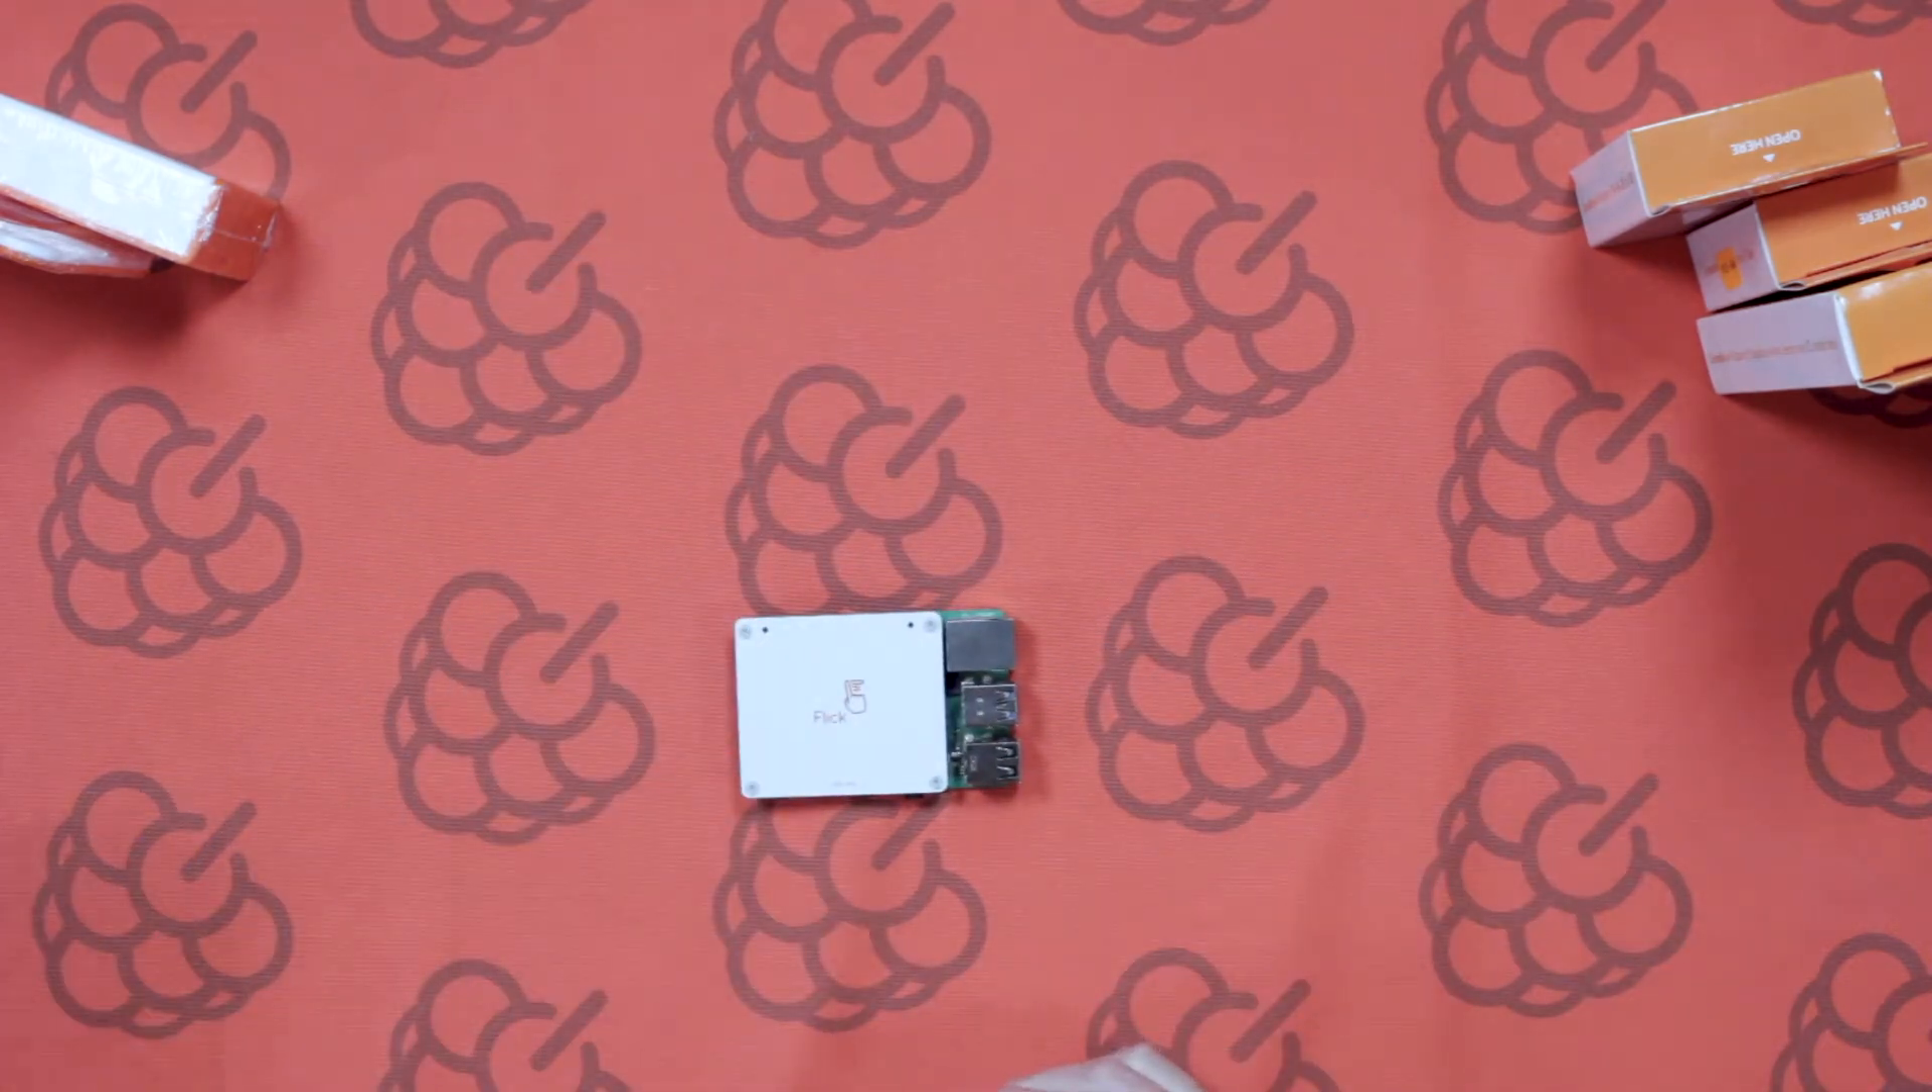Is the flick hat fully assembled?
Yes.